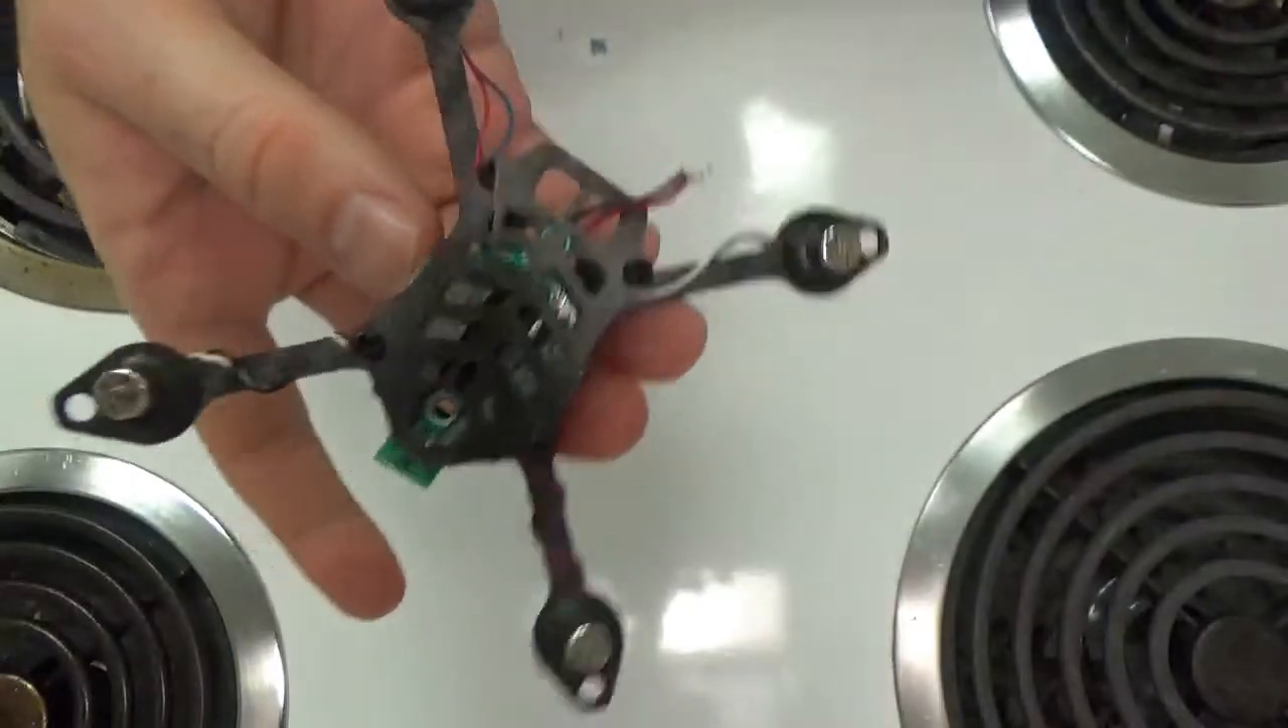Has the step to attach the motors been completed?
Yes.